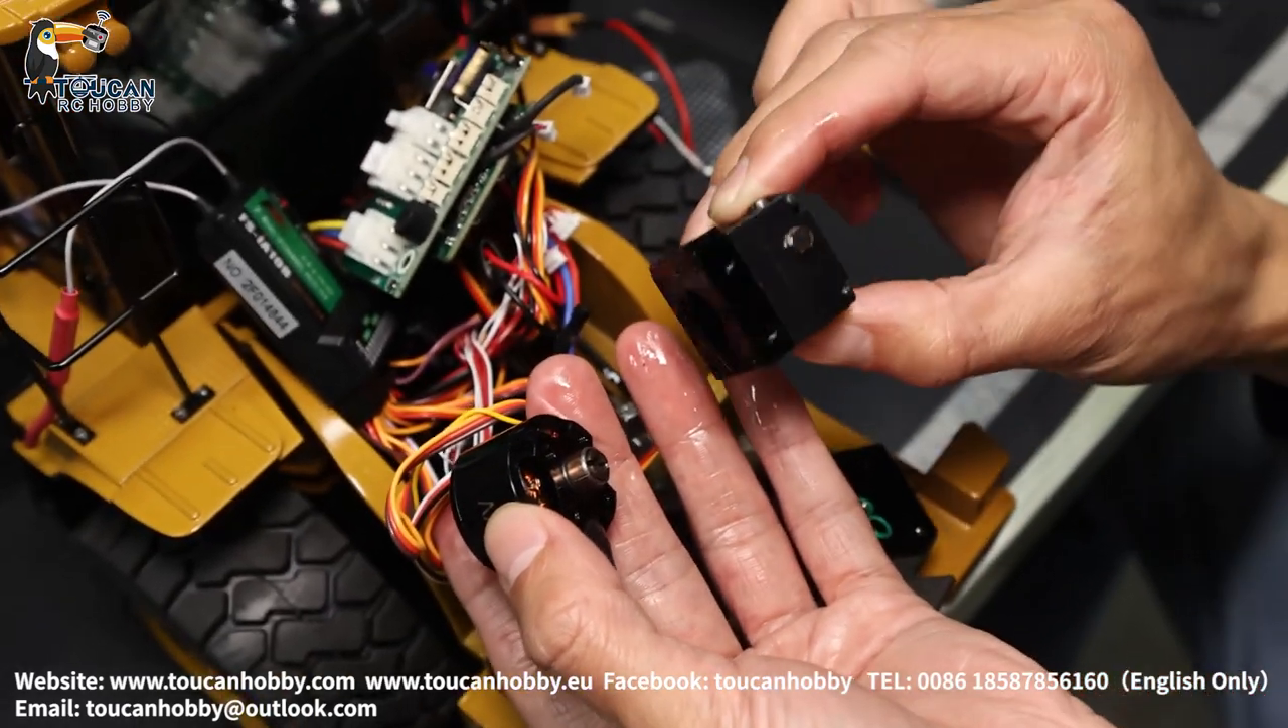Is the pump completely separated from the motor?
Yes.